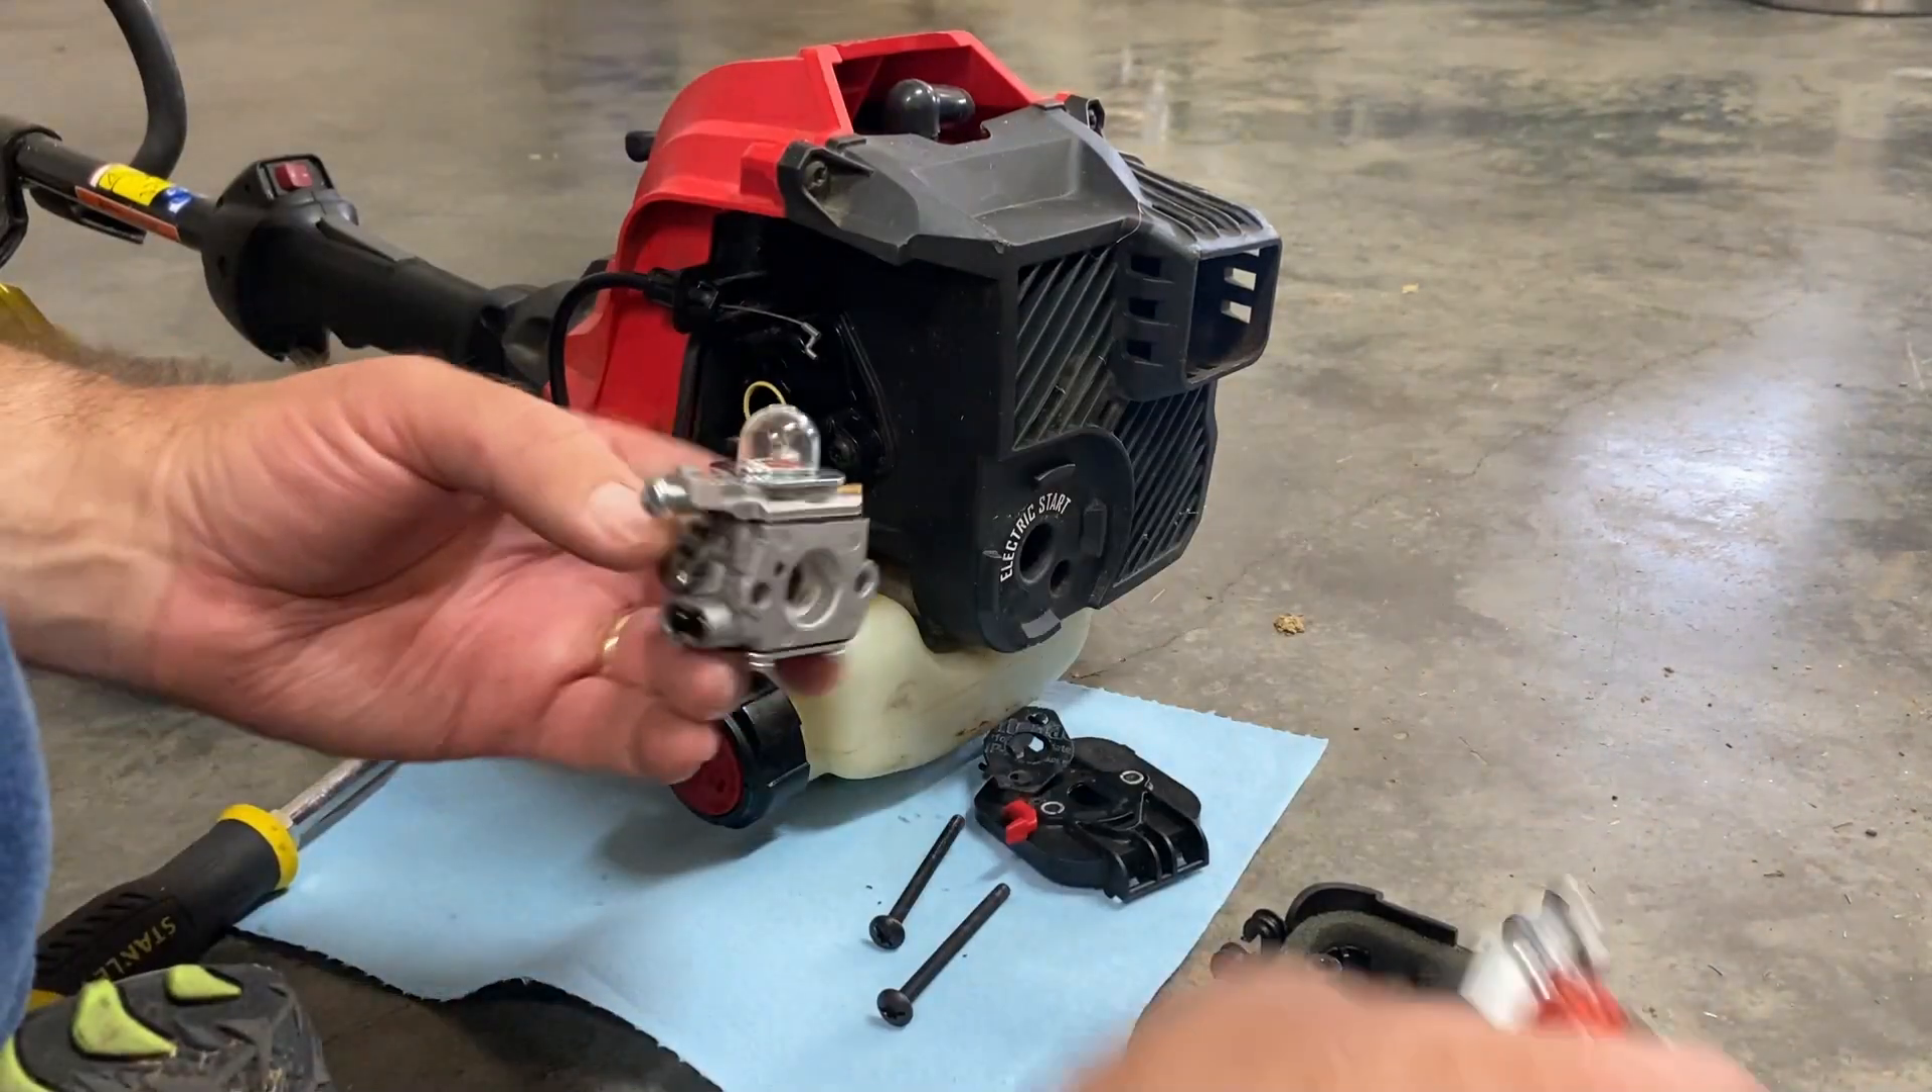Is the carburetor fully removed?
Yes.